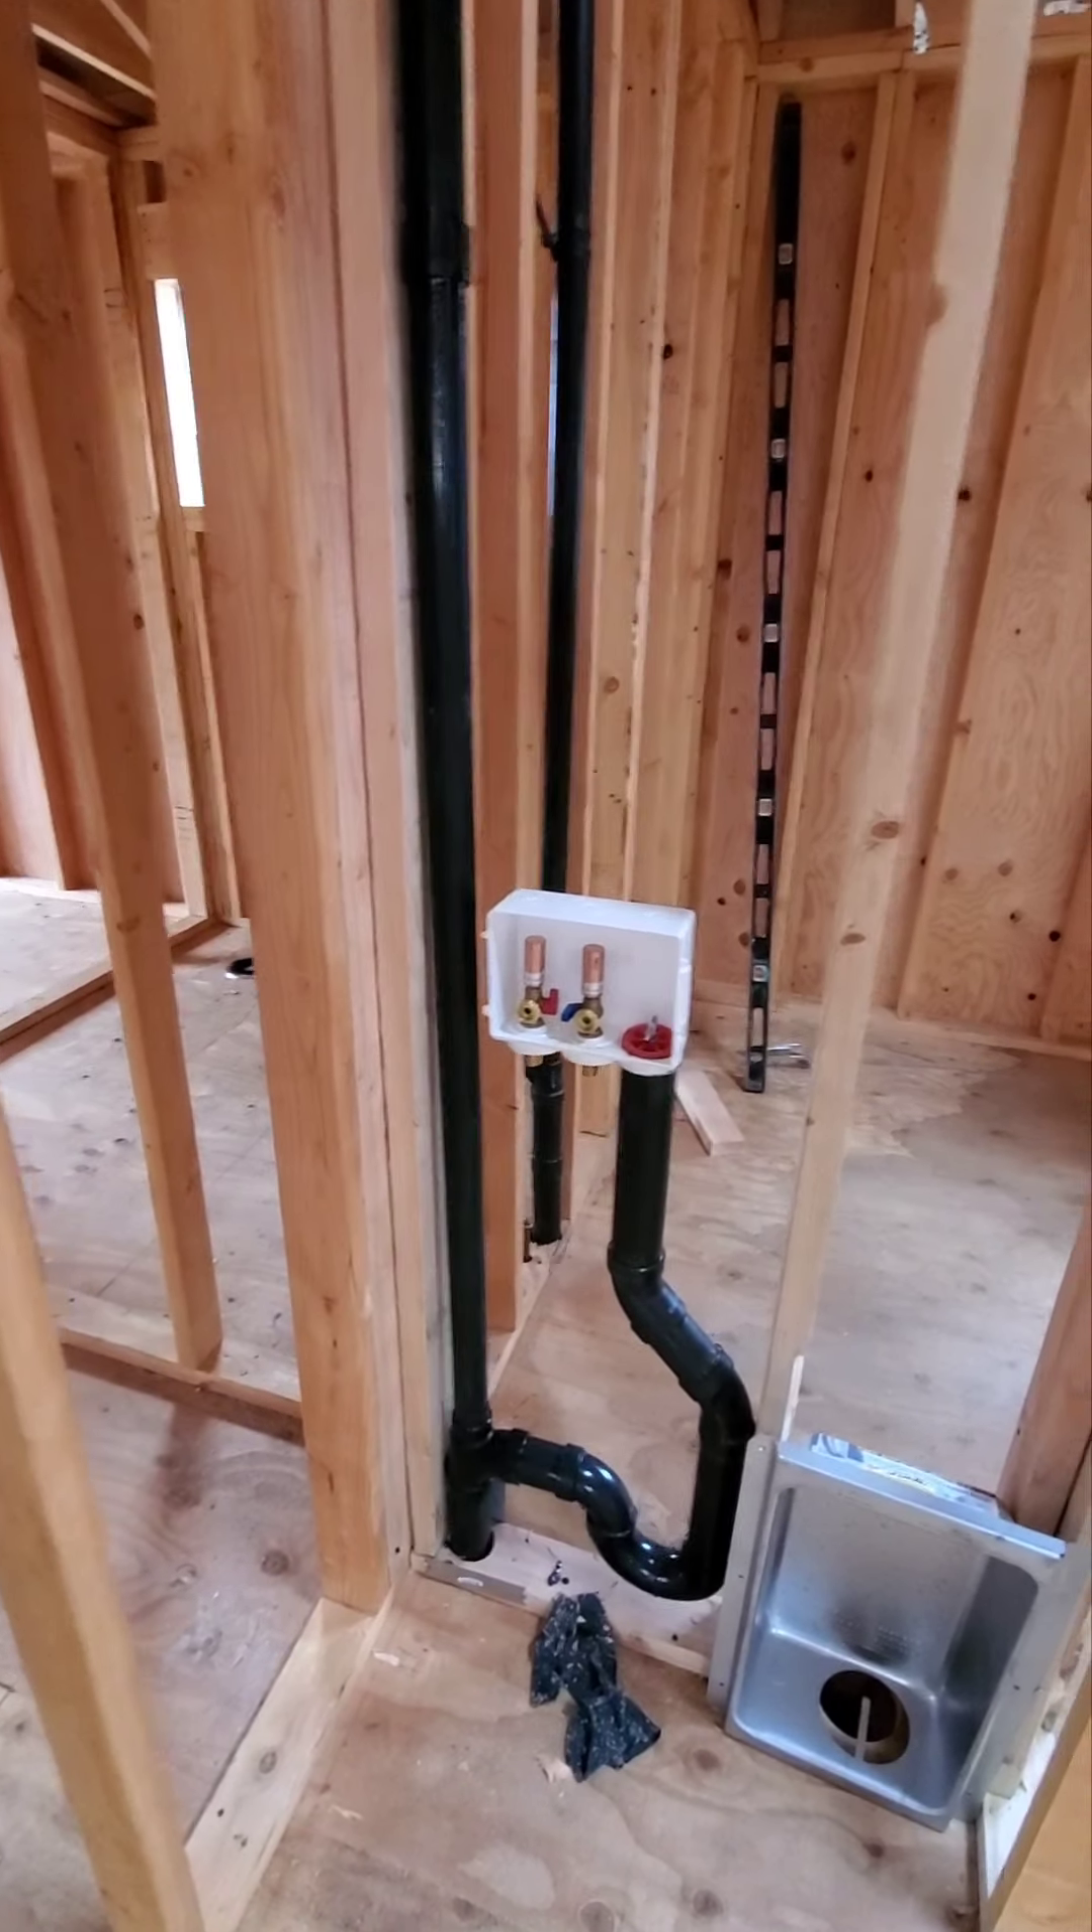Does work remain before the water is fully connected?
Yes.